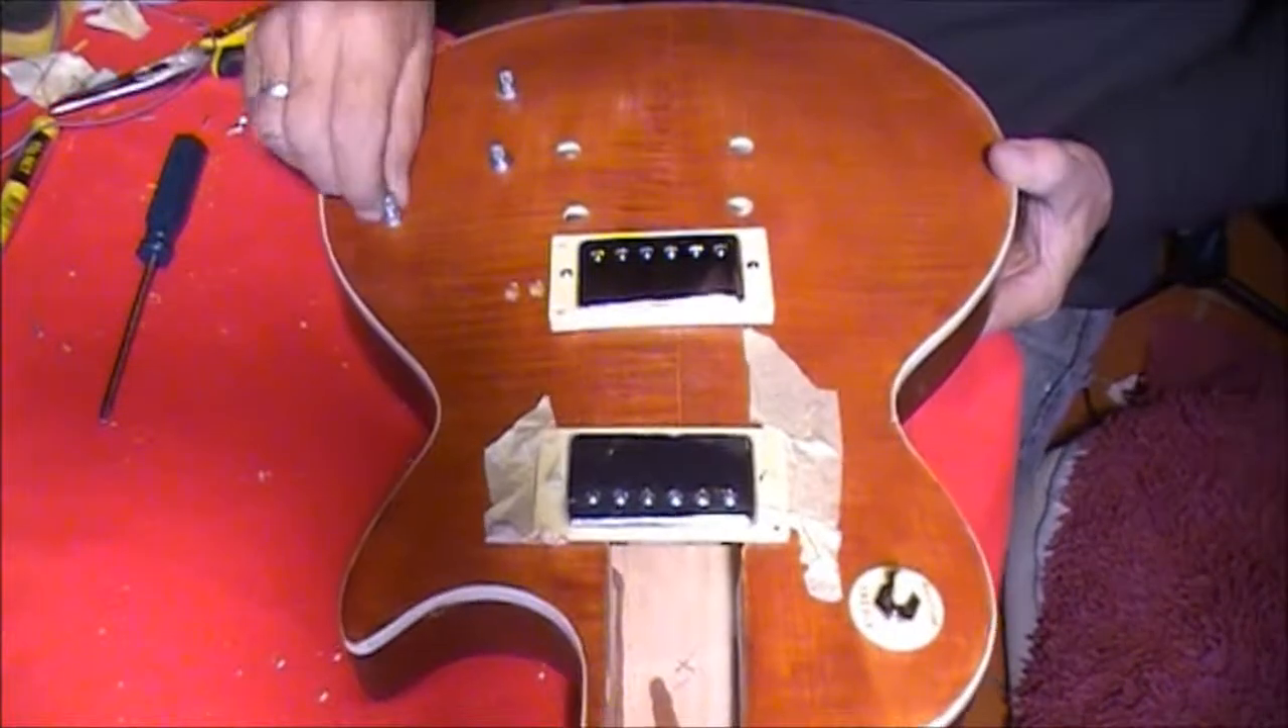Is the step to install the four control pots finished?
No.